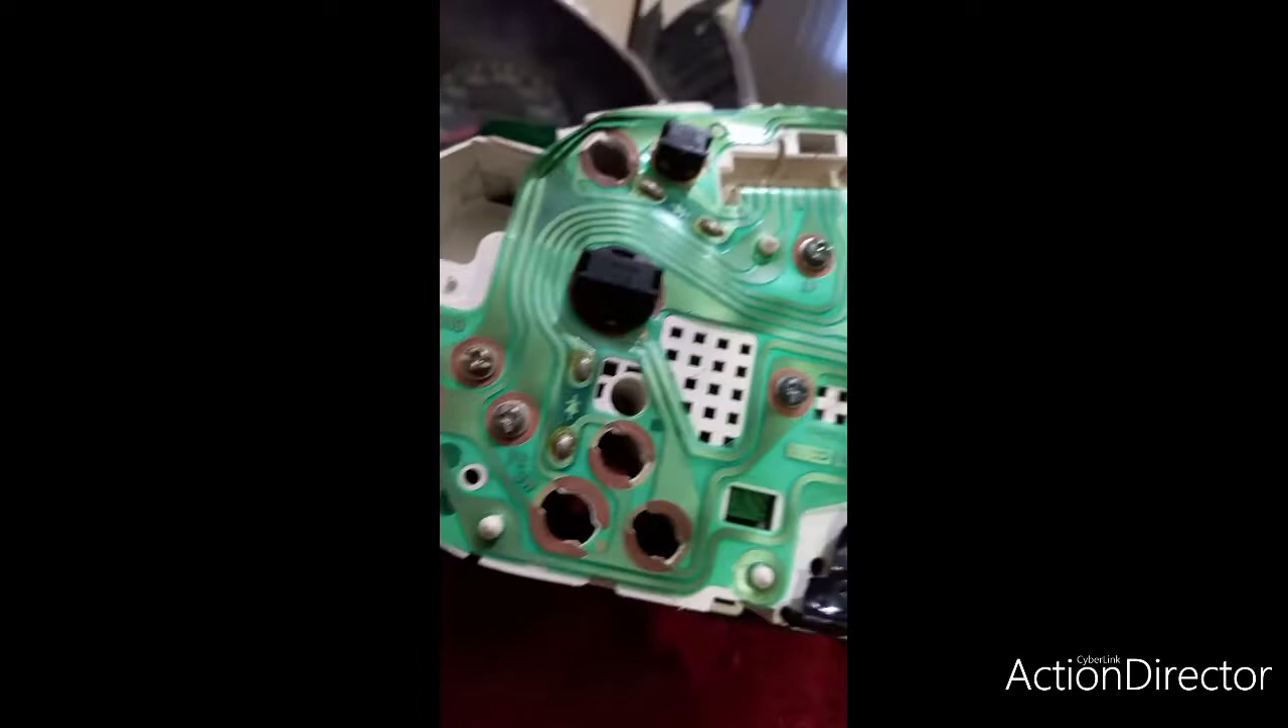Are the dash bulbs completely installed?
No.